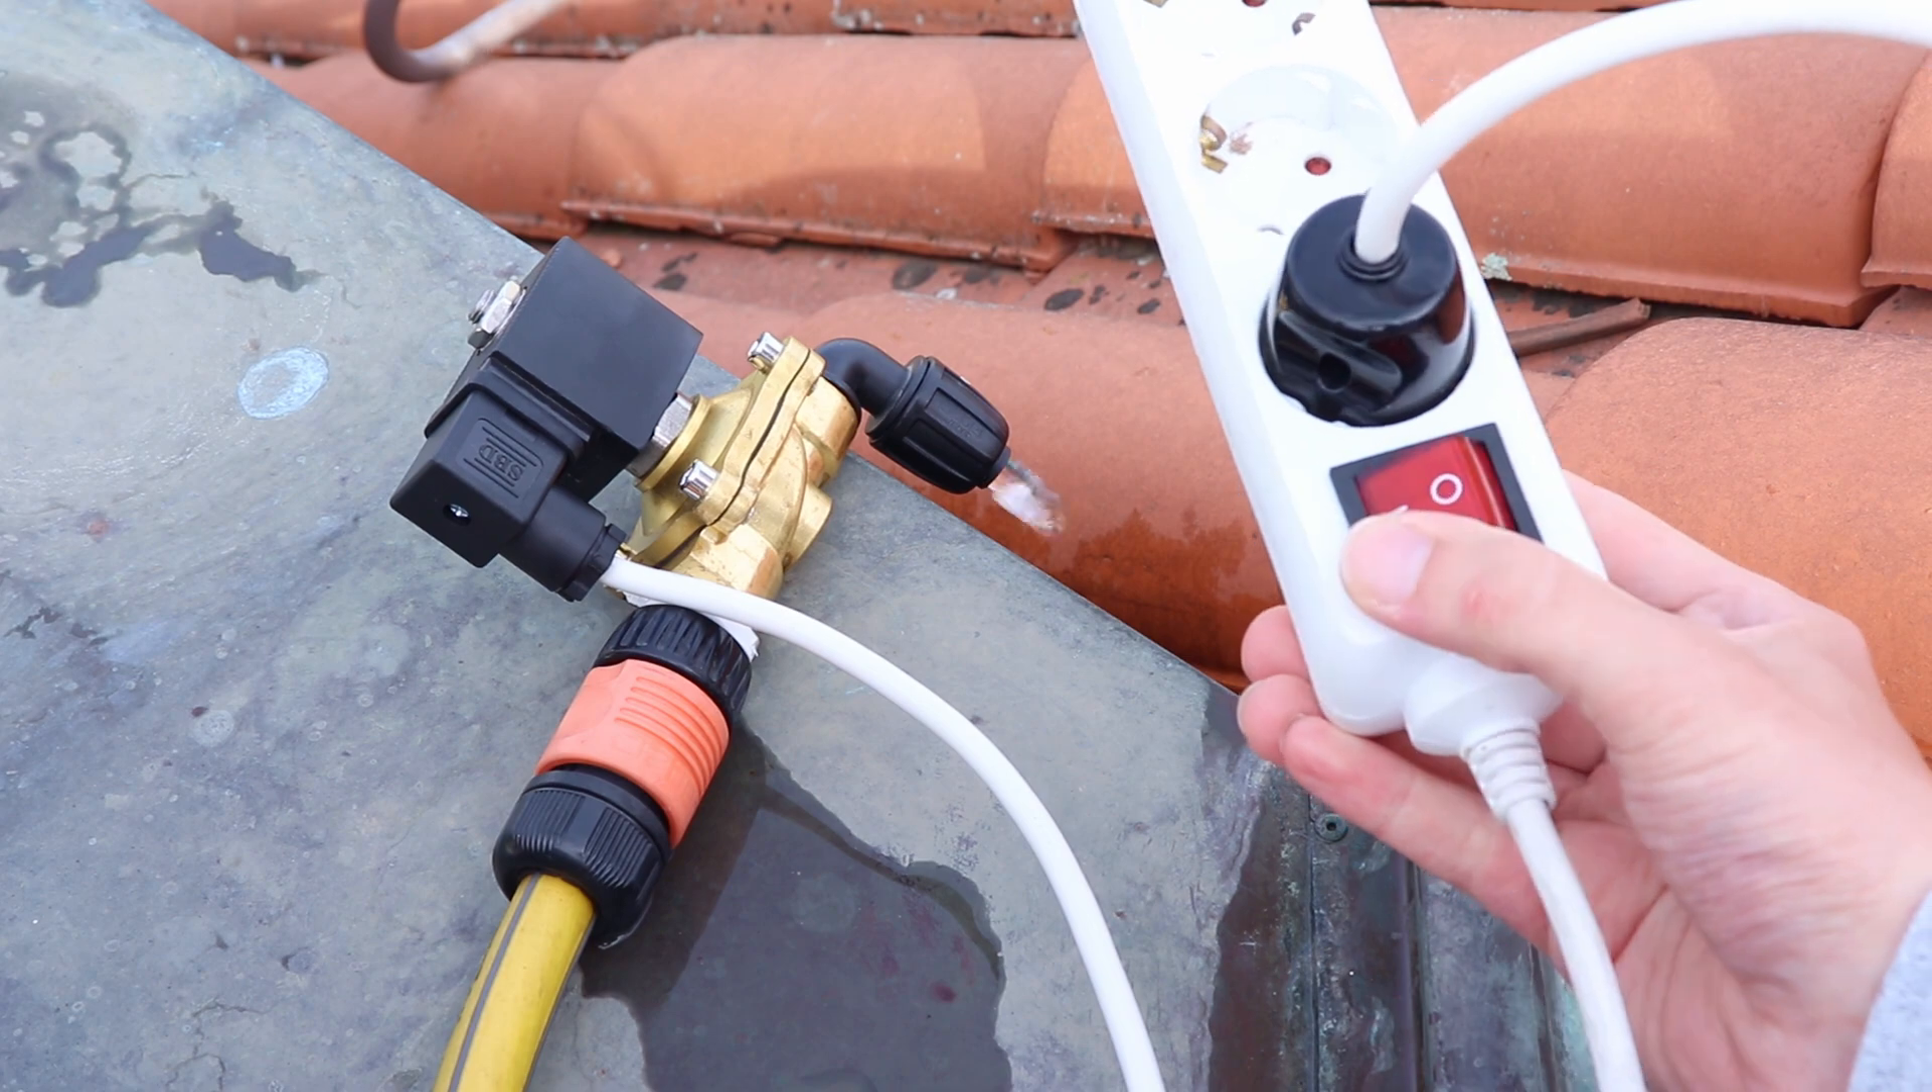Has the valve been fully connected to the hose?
Yes.